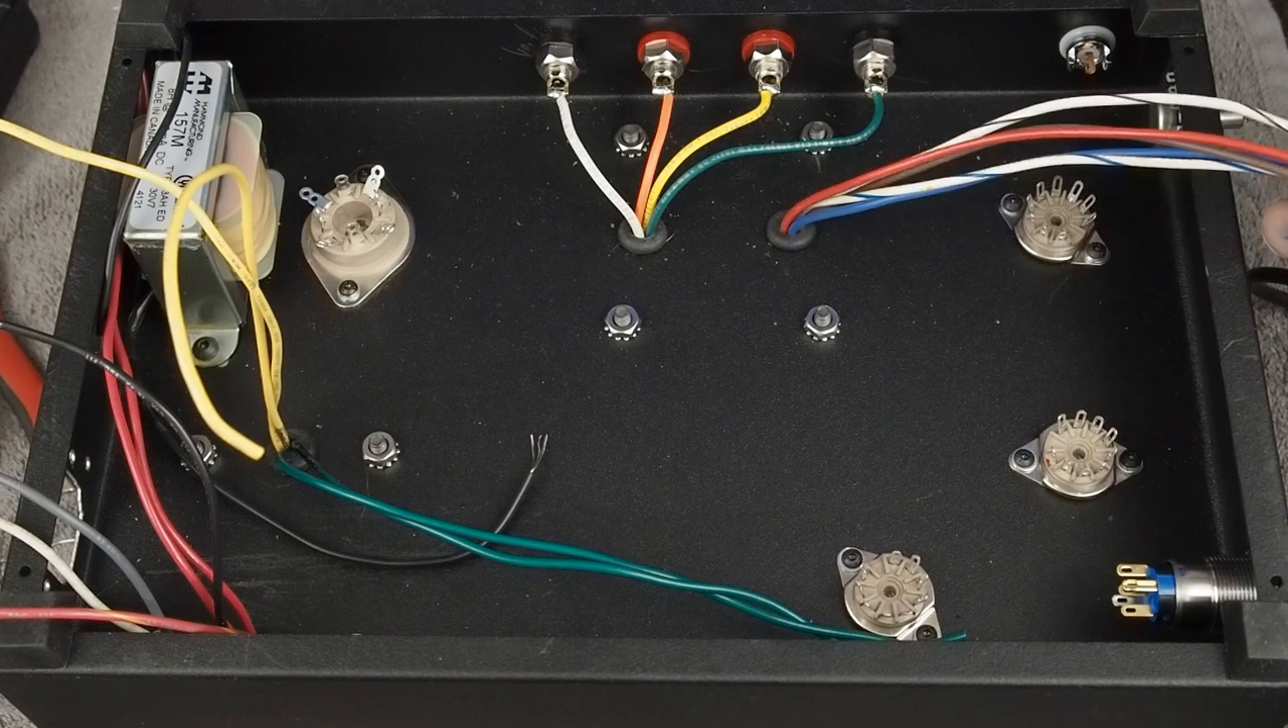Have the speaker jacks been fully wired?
Yes.